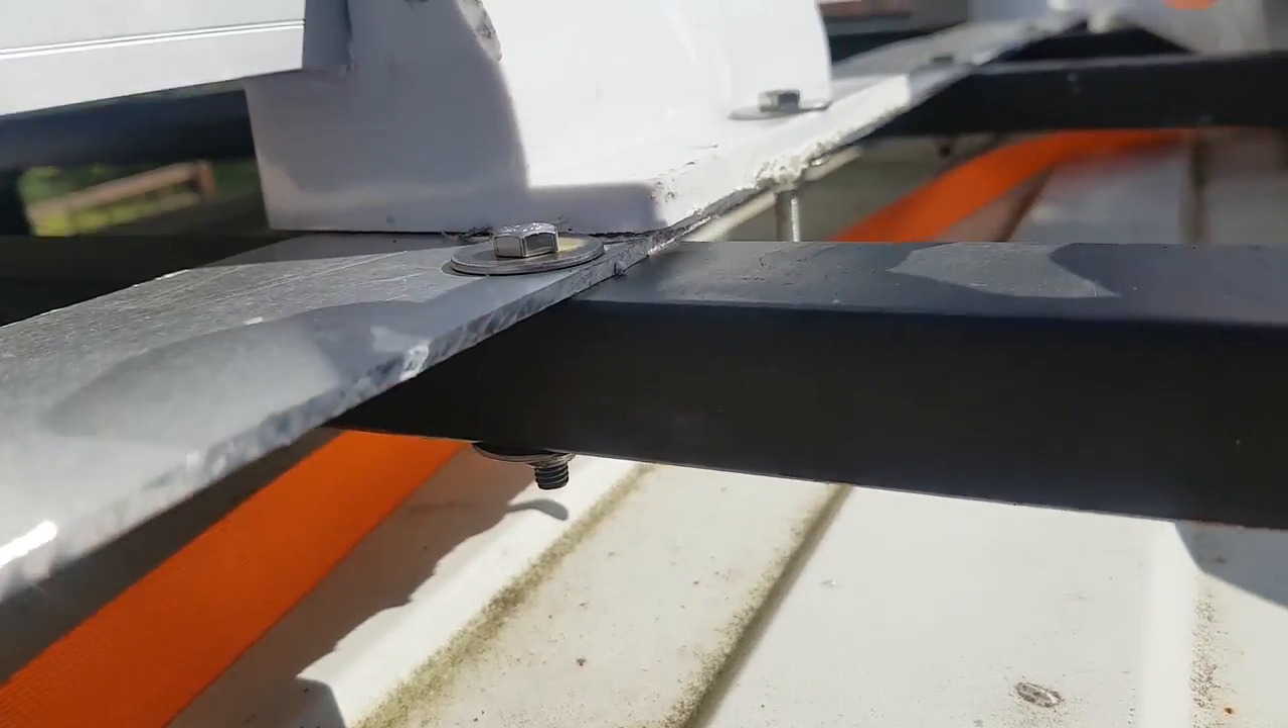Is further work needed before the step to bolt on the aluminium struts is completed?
No.